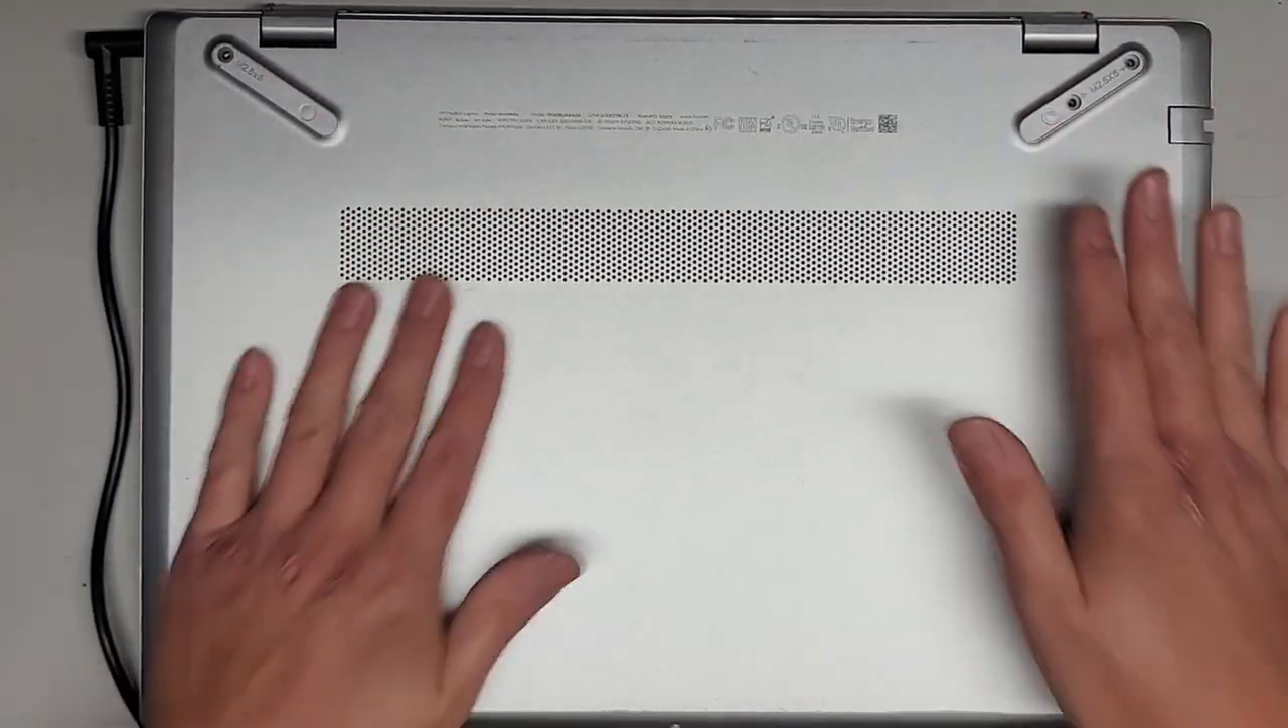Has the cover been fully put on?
Yes.